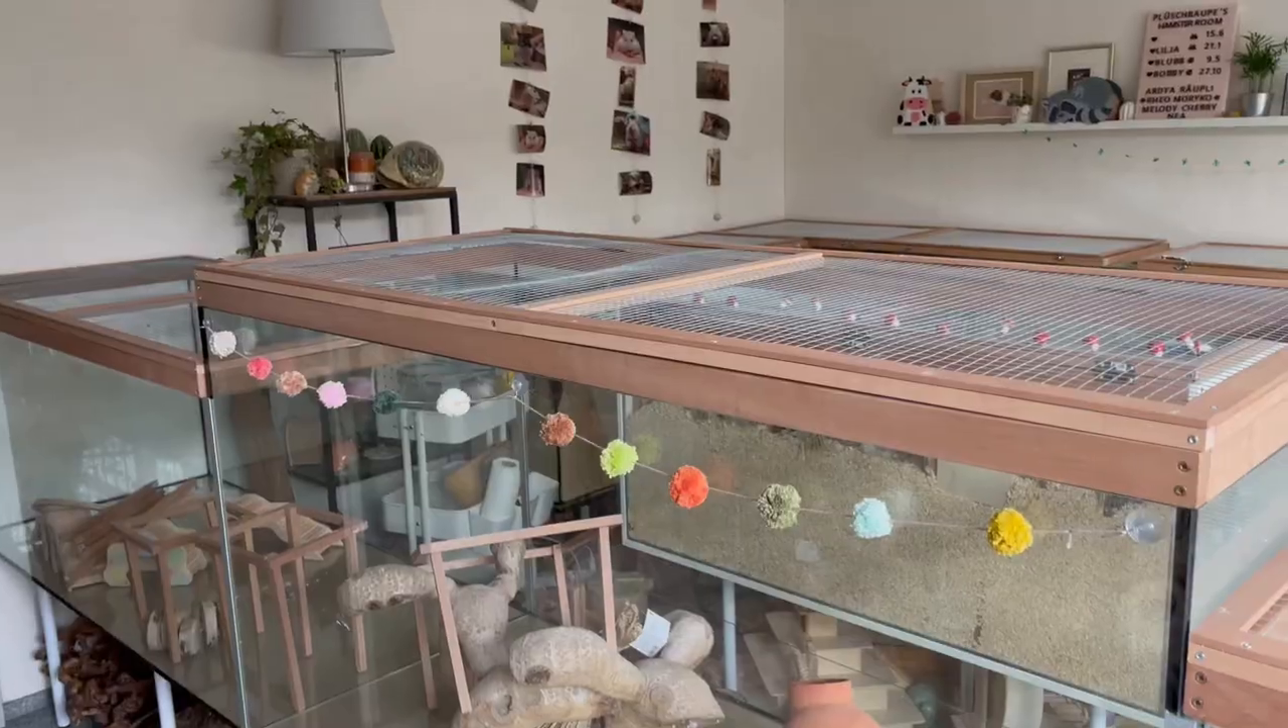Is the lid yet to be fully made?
No.